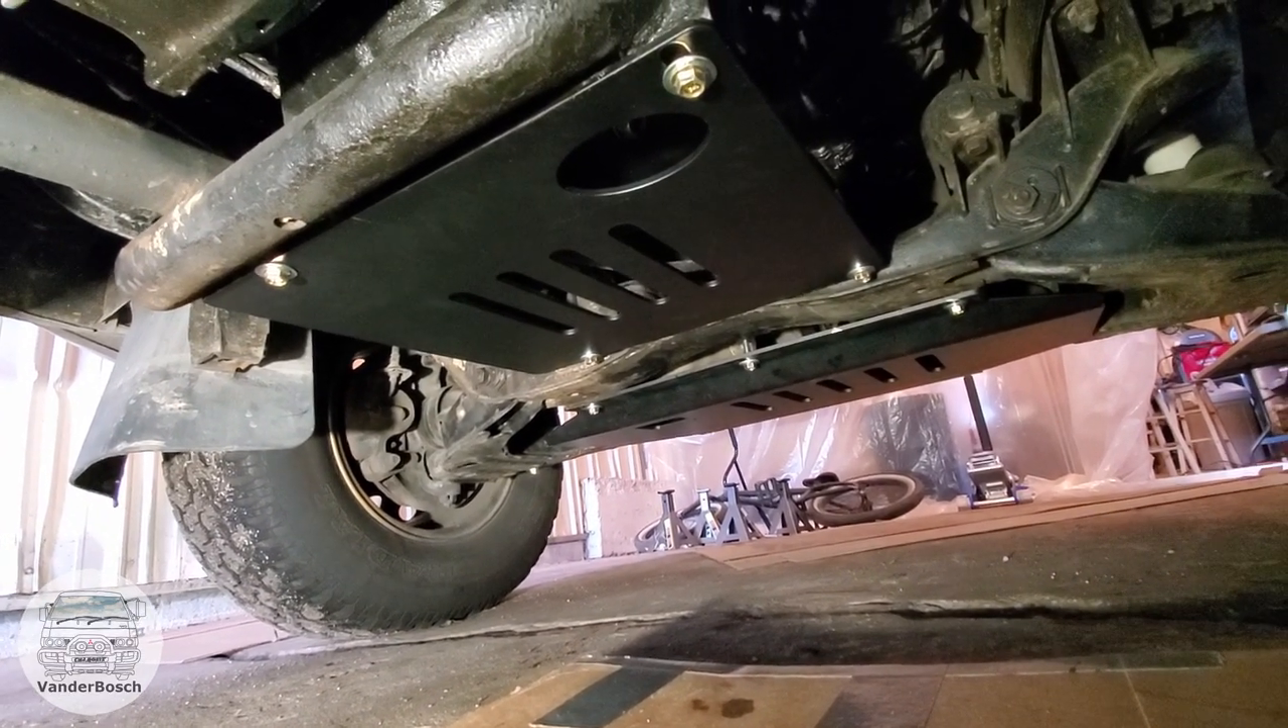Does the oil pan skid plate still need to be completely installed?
No.